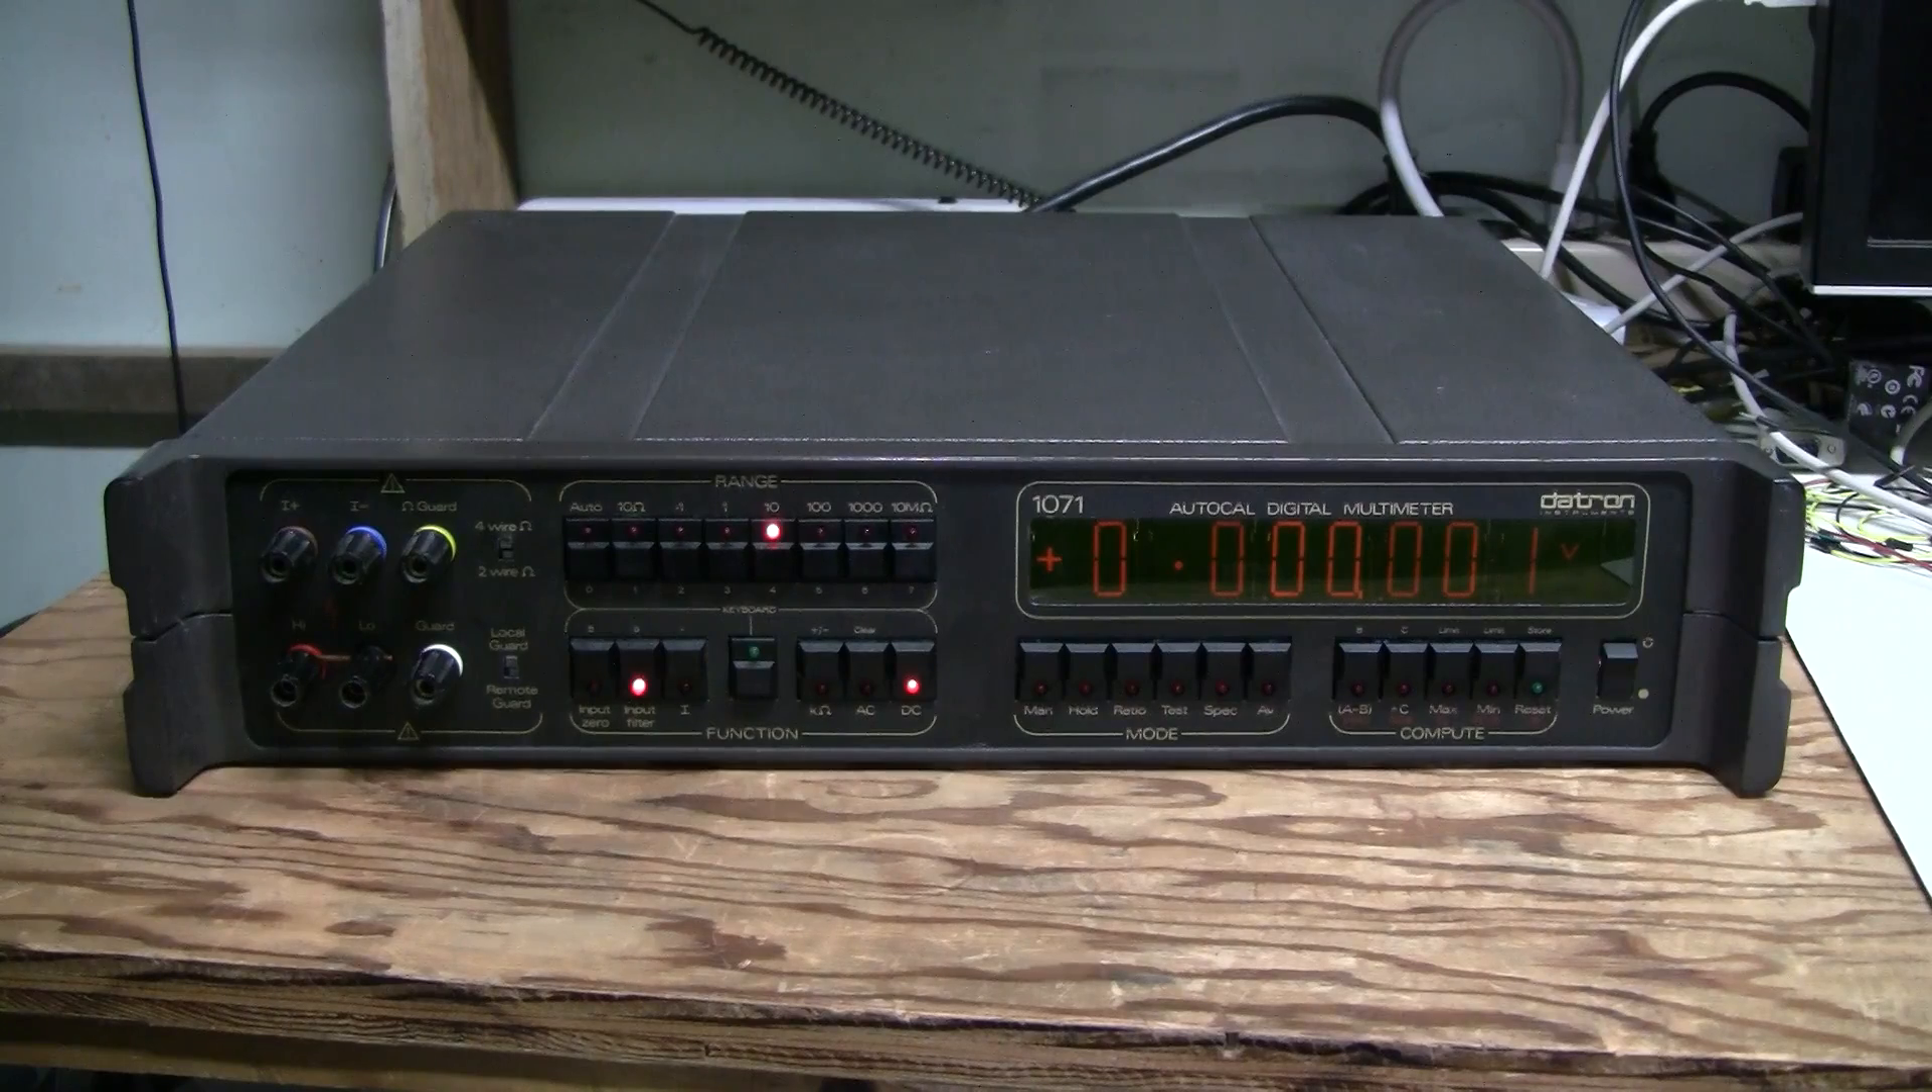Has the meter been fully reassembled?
Yes.